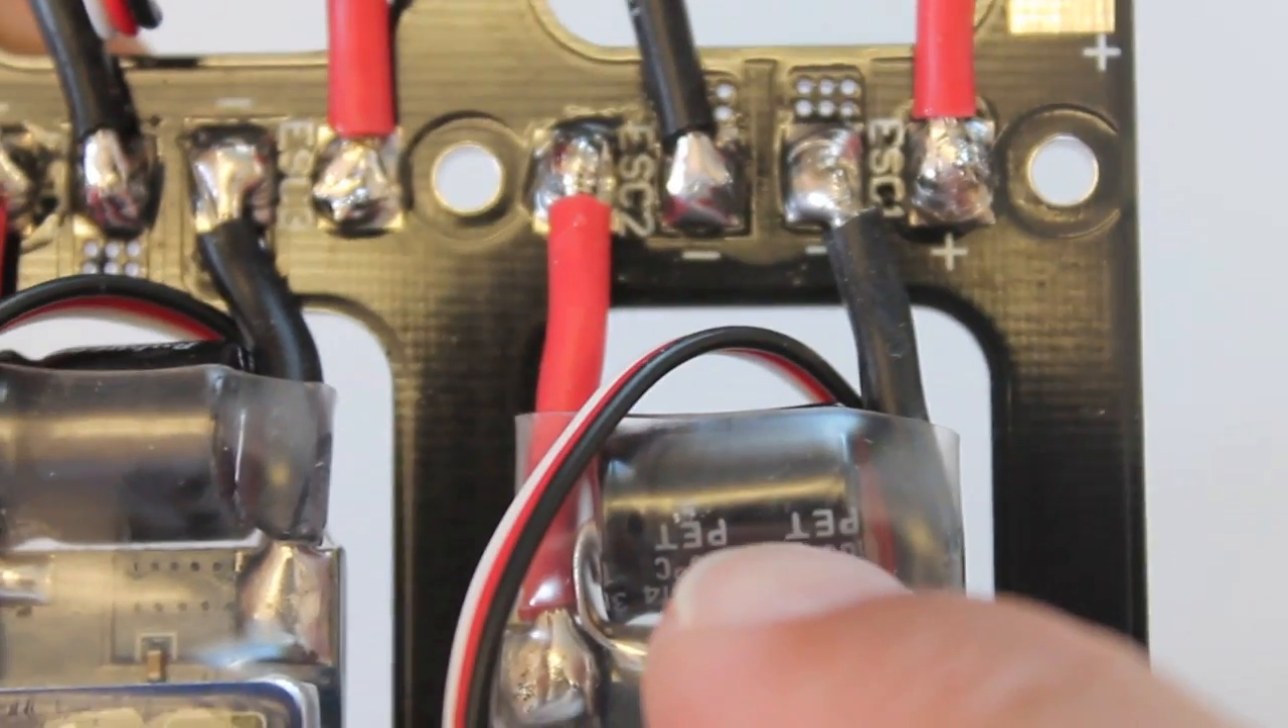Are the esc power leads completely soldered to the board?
Yes.